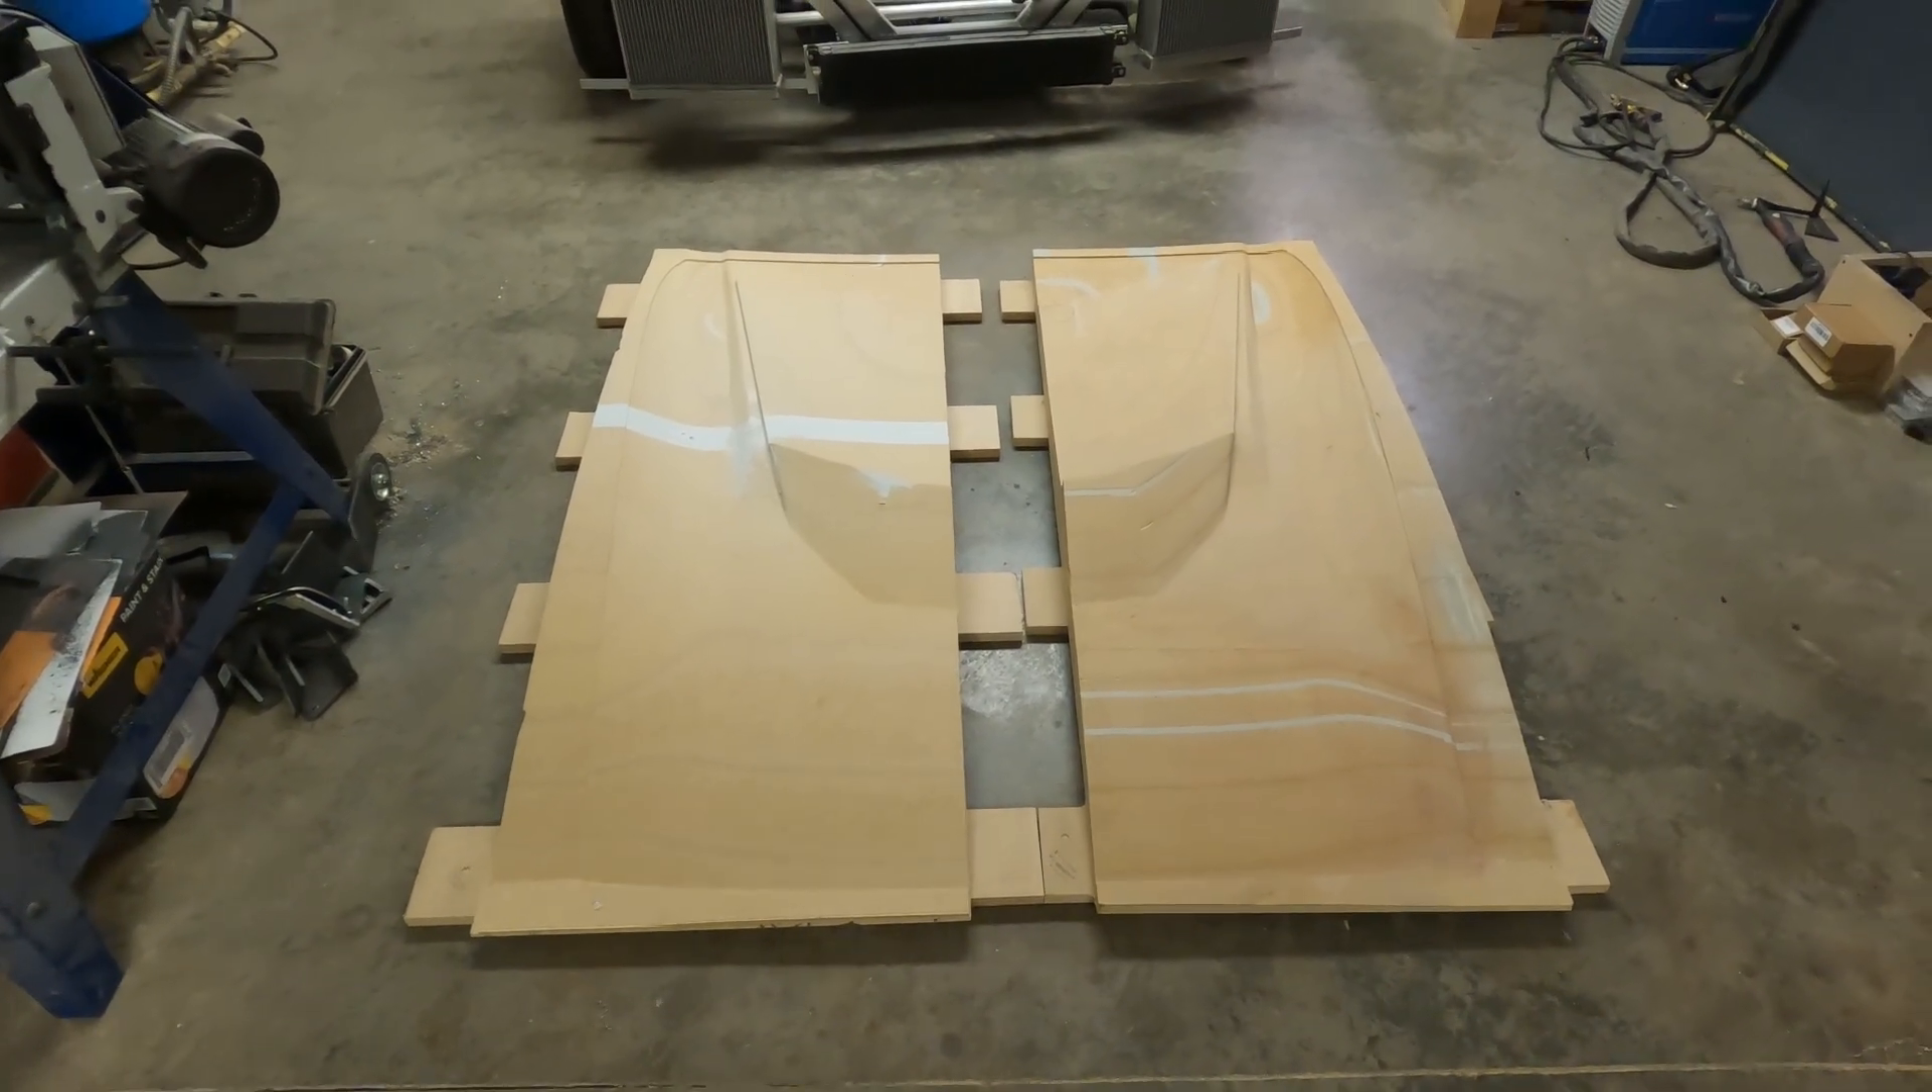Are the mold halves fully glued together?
No.